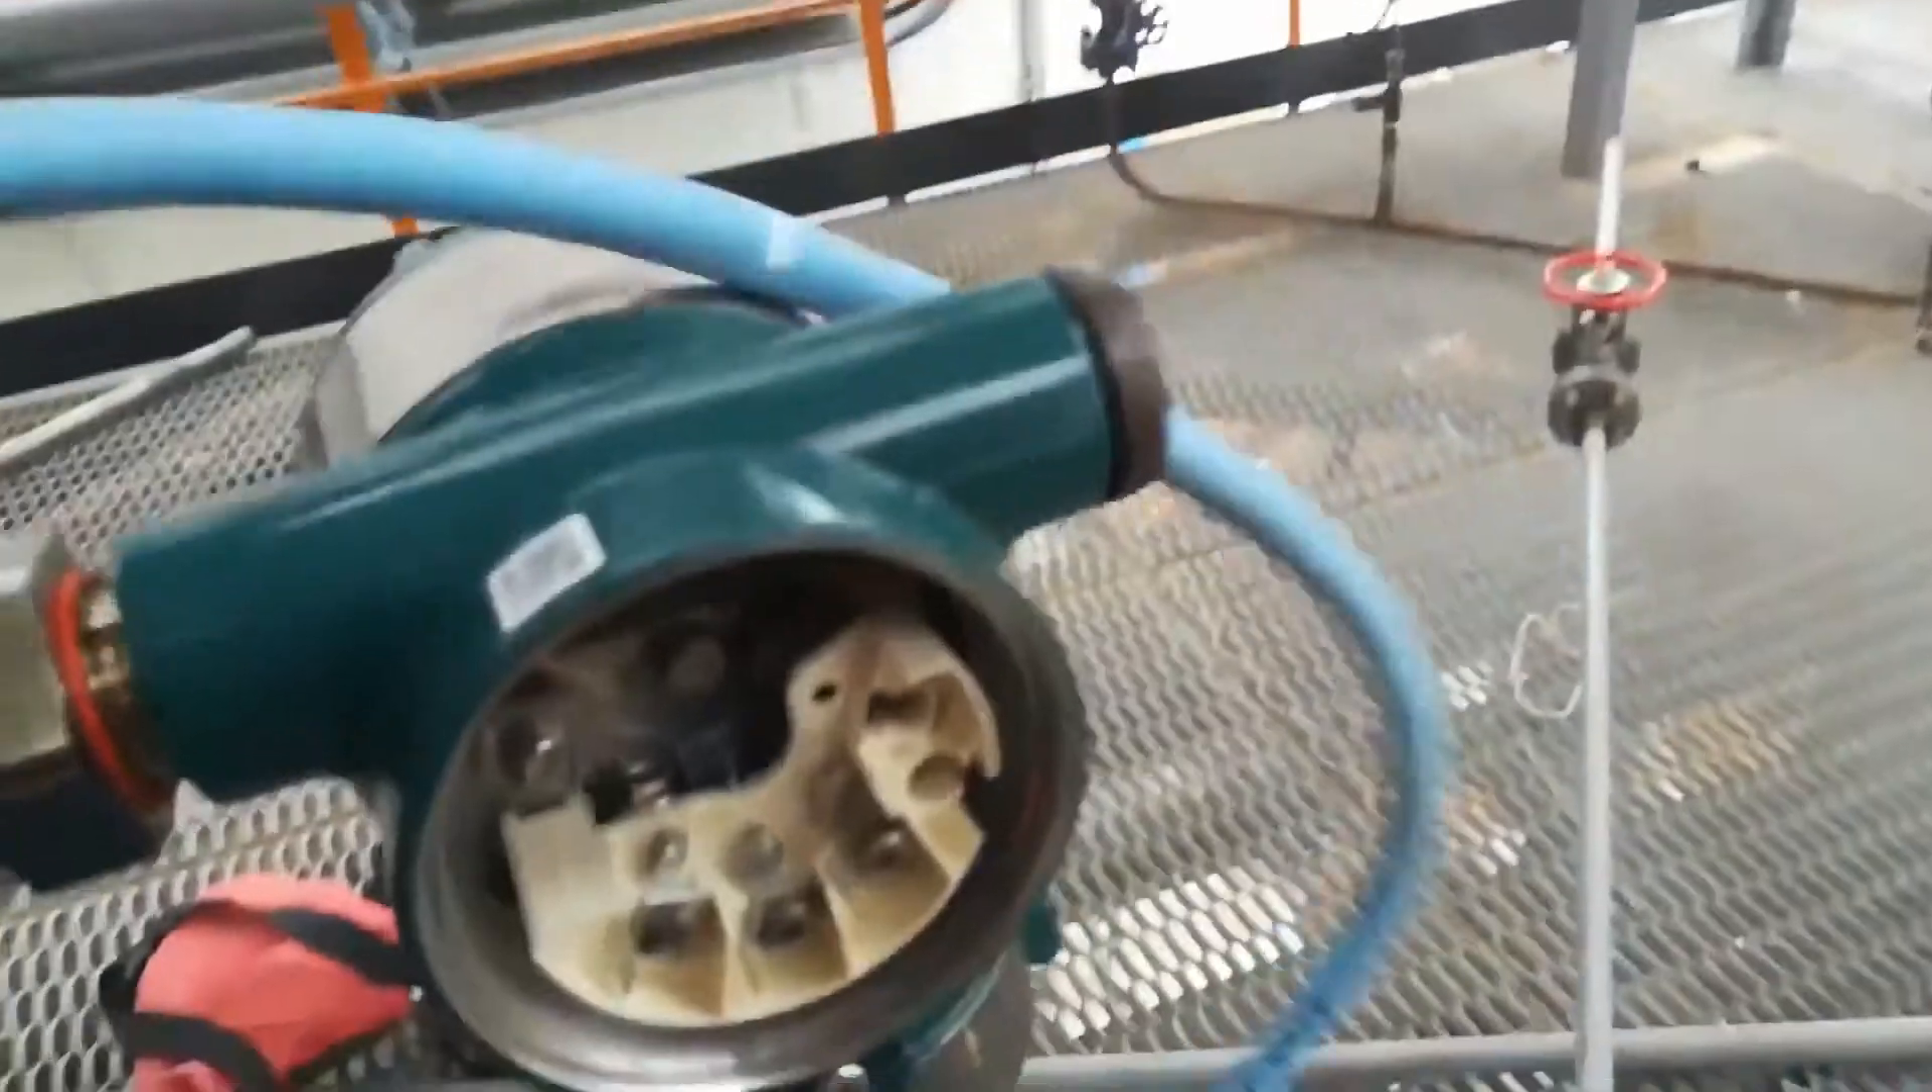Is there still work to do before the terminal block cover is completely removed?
No.